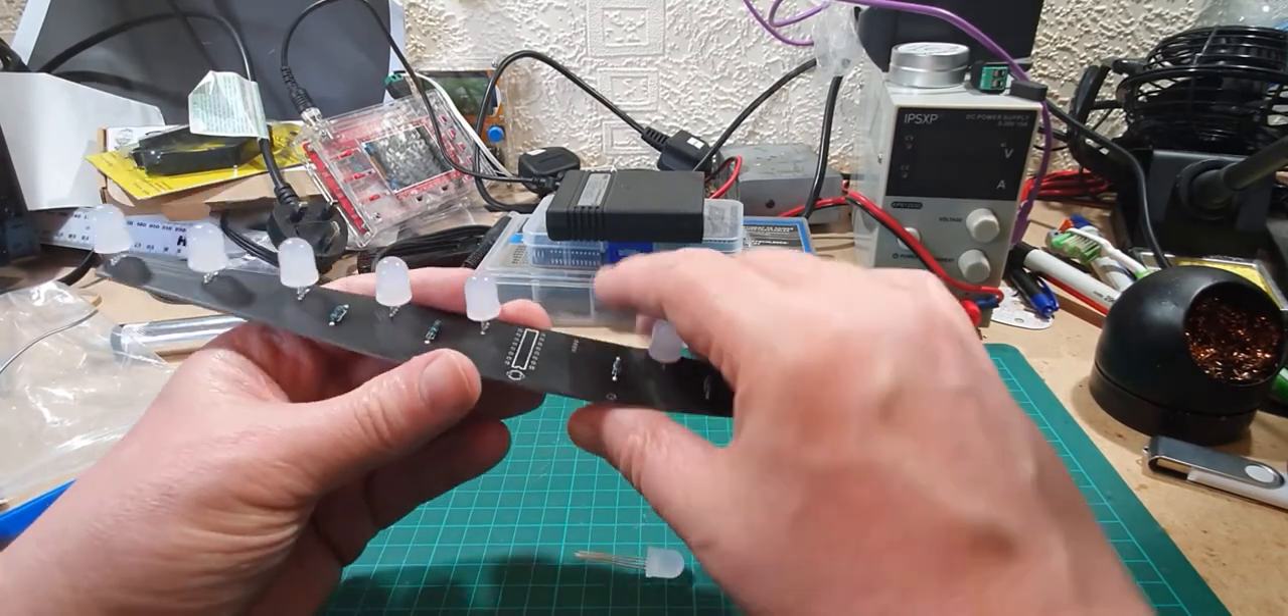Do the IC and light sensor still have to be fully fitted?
Yes.